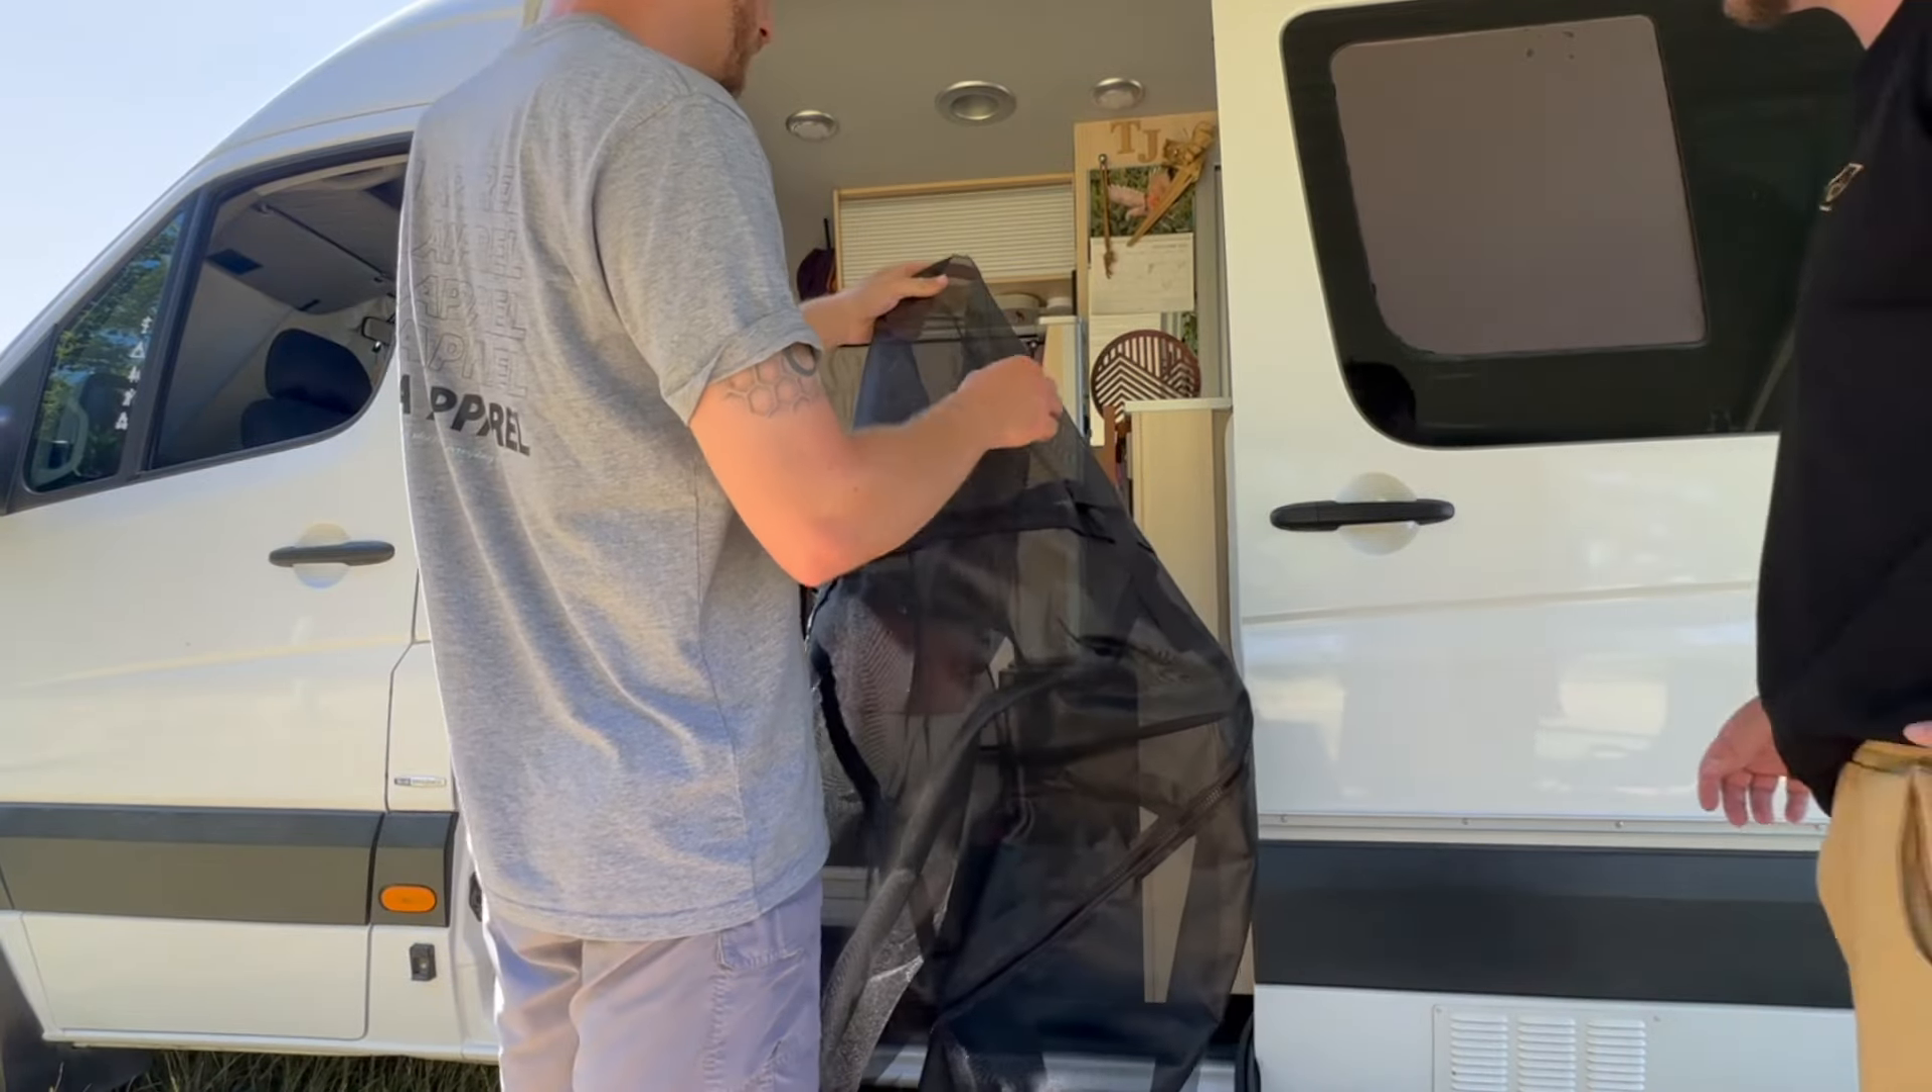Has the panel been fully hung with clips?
No.